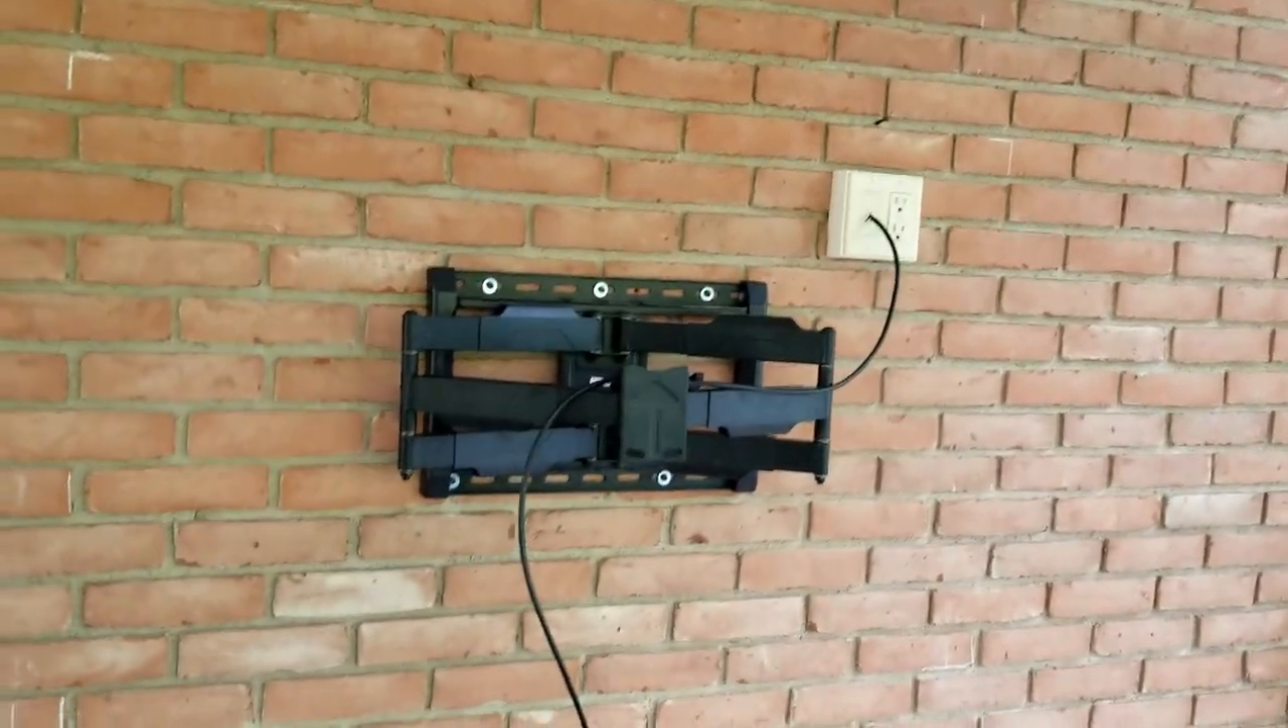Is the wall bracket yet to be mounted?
No.